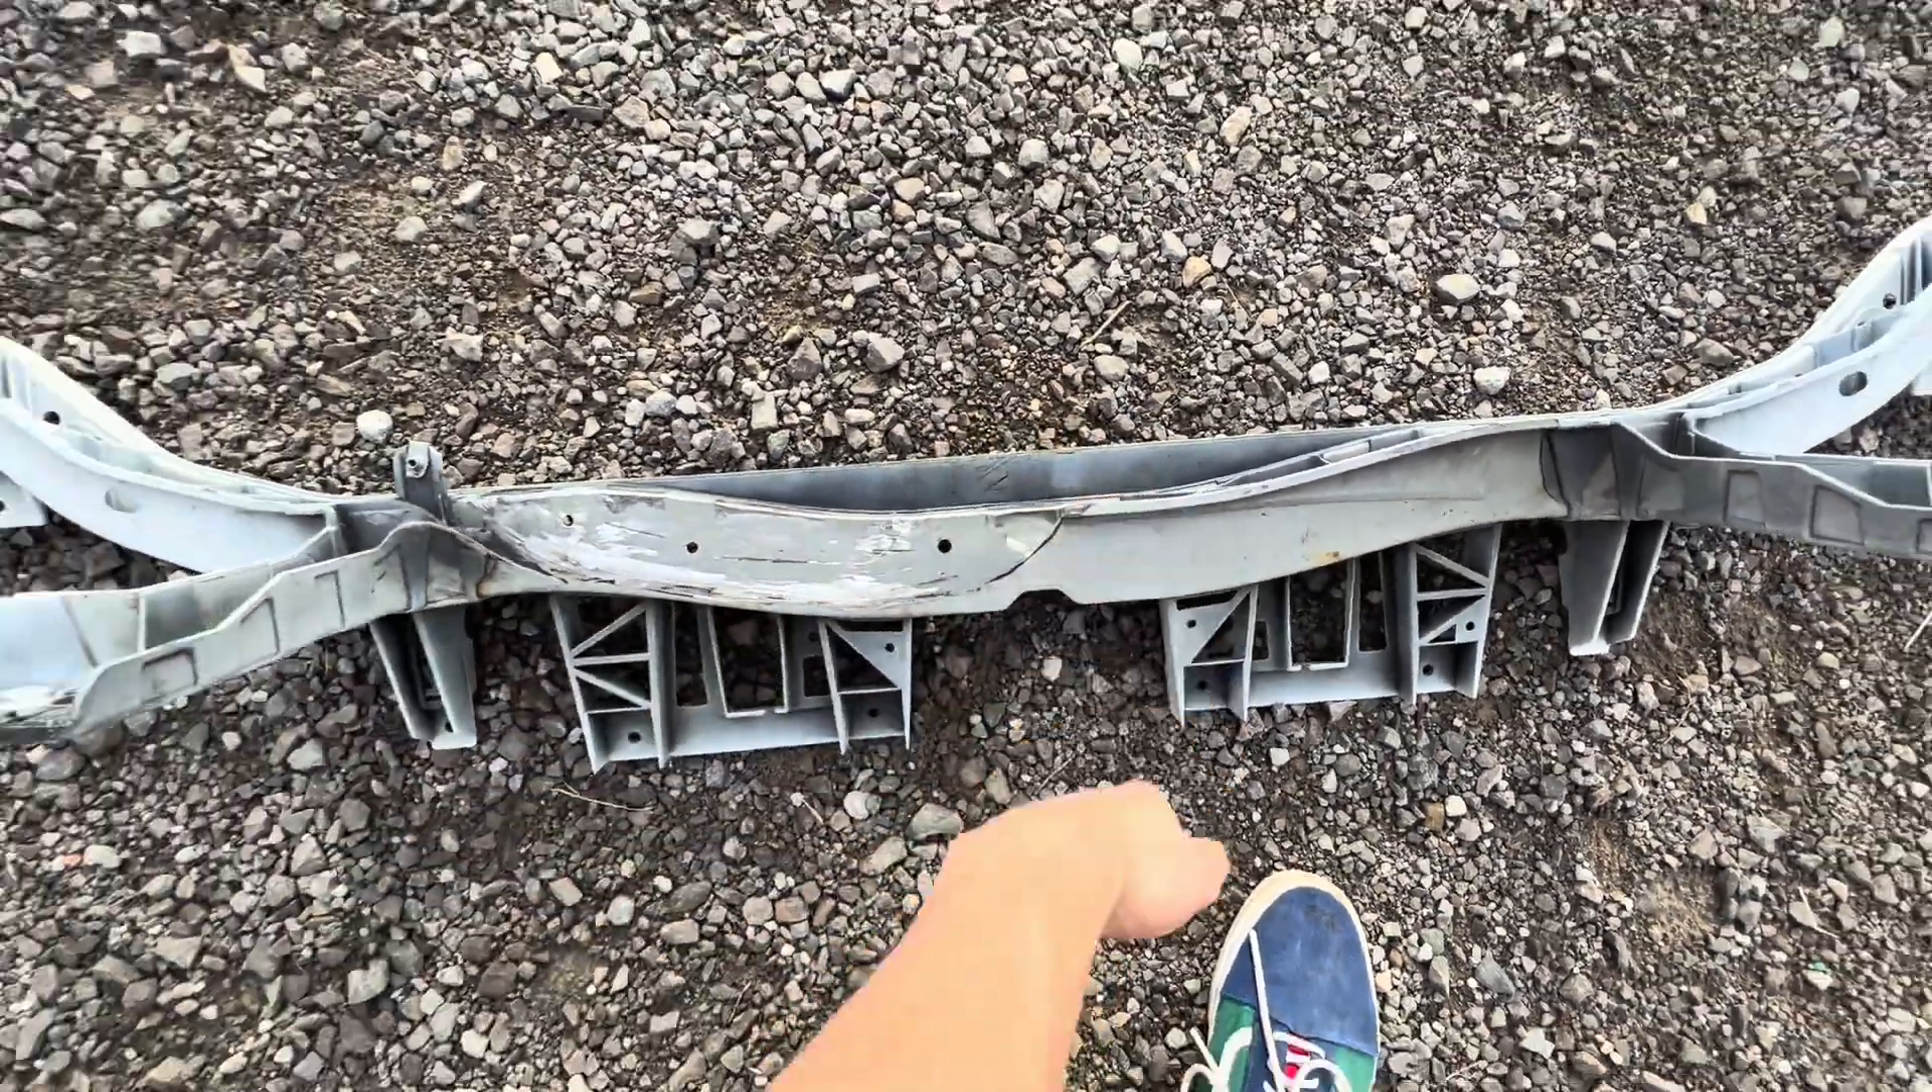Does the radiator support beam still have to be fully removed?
No.